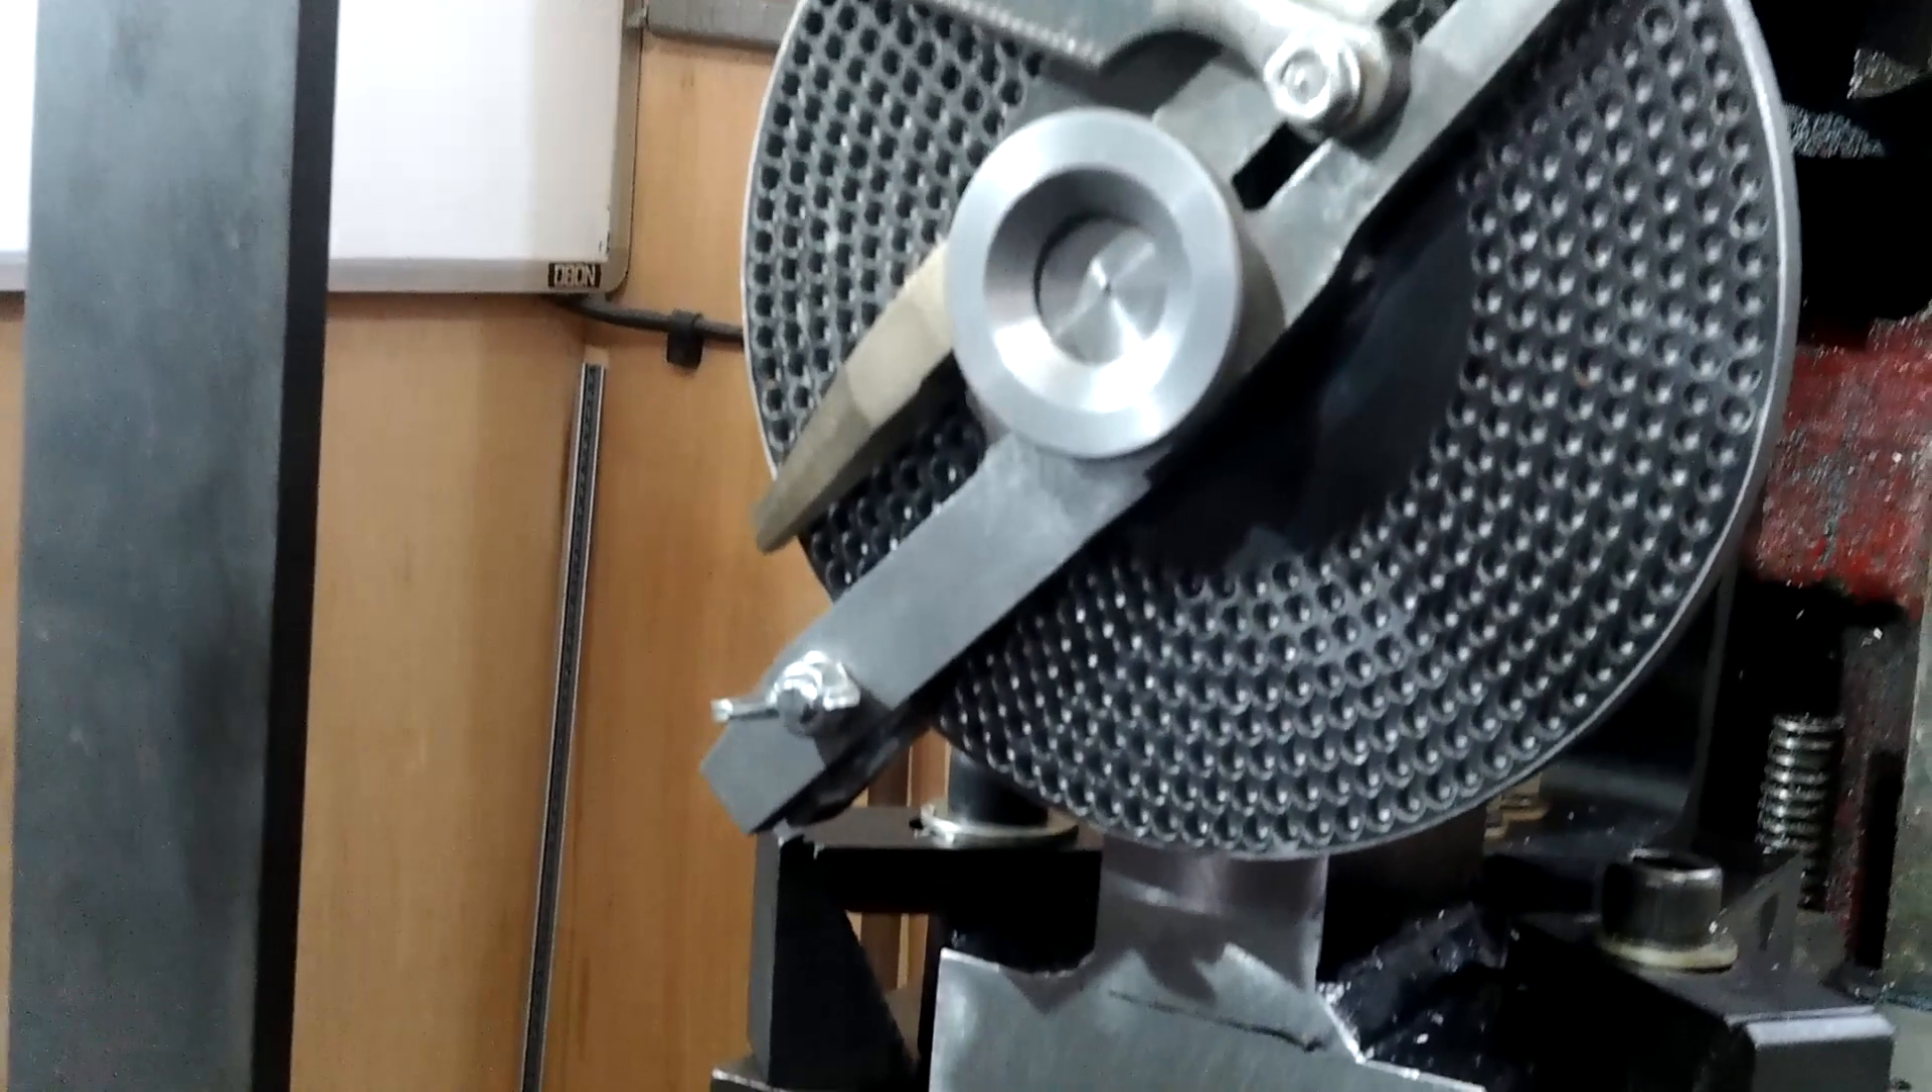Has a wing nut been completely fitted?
Yes.